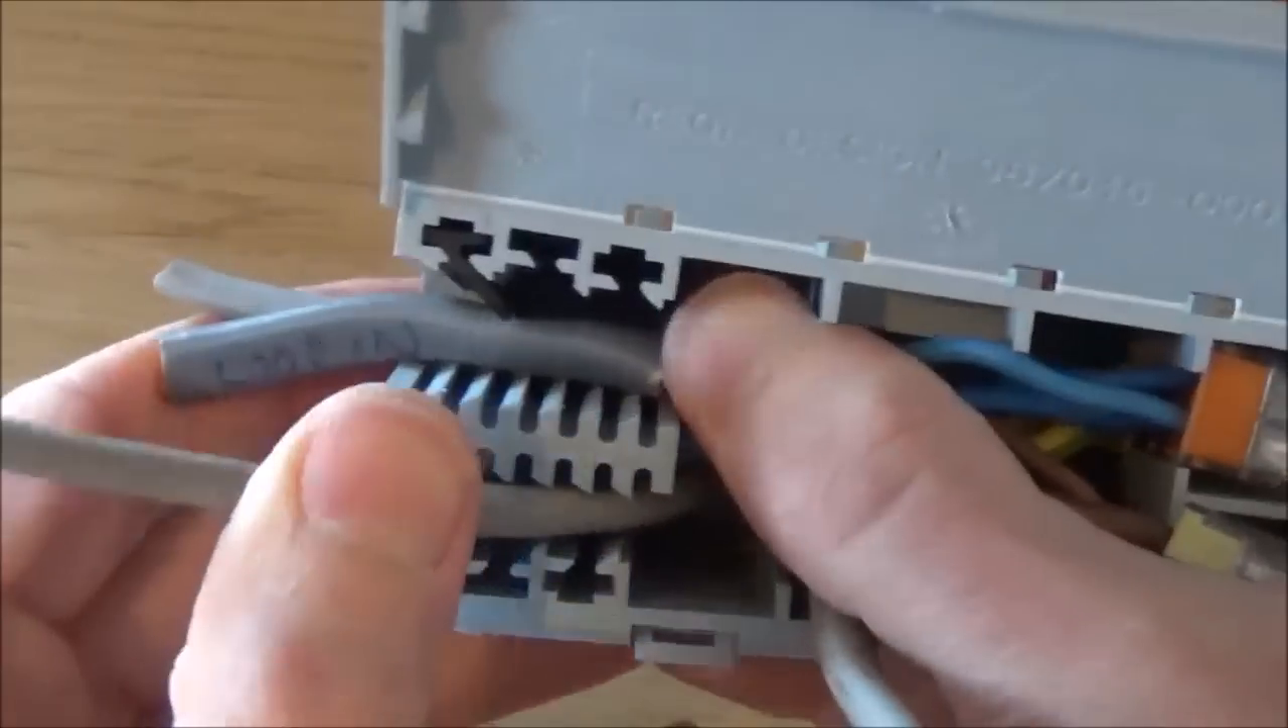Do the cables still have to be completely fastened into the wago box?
Yes.